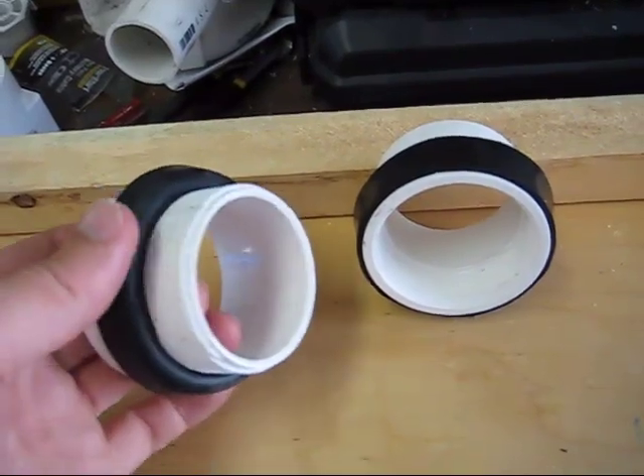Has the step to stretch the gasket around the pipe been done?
Yes.